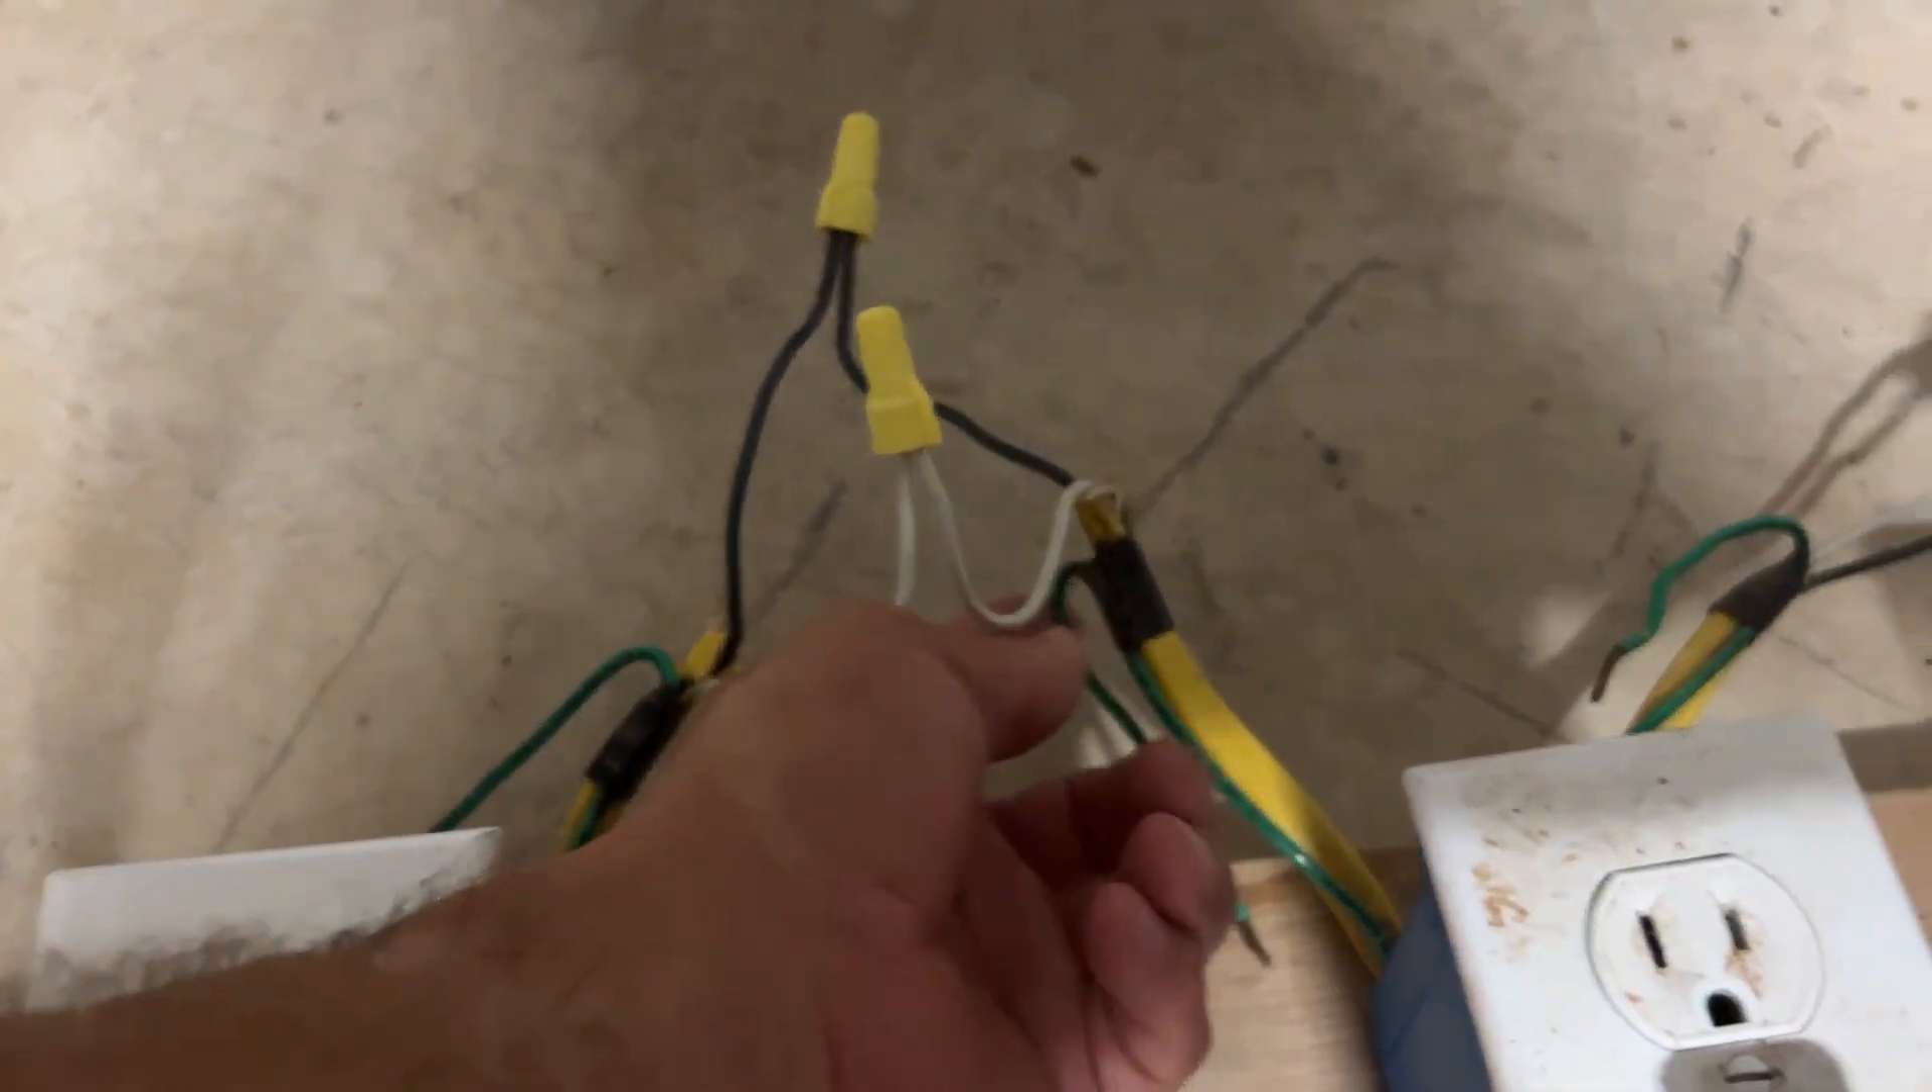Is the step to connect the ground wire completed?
No.